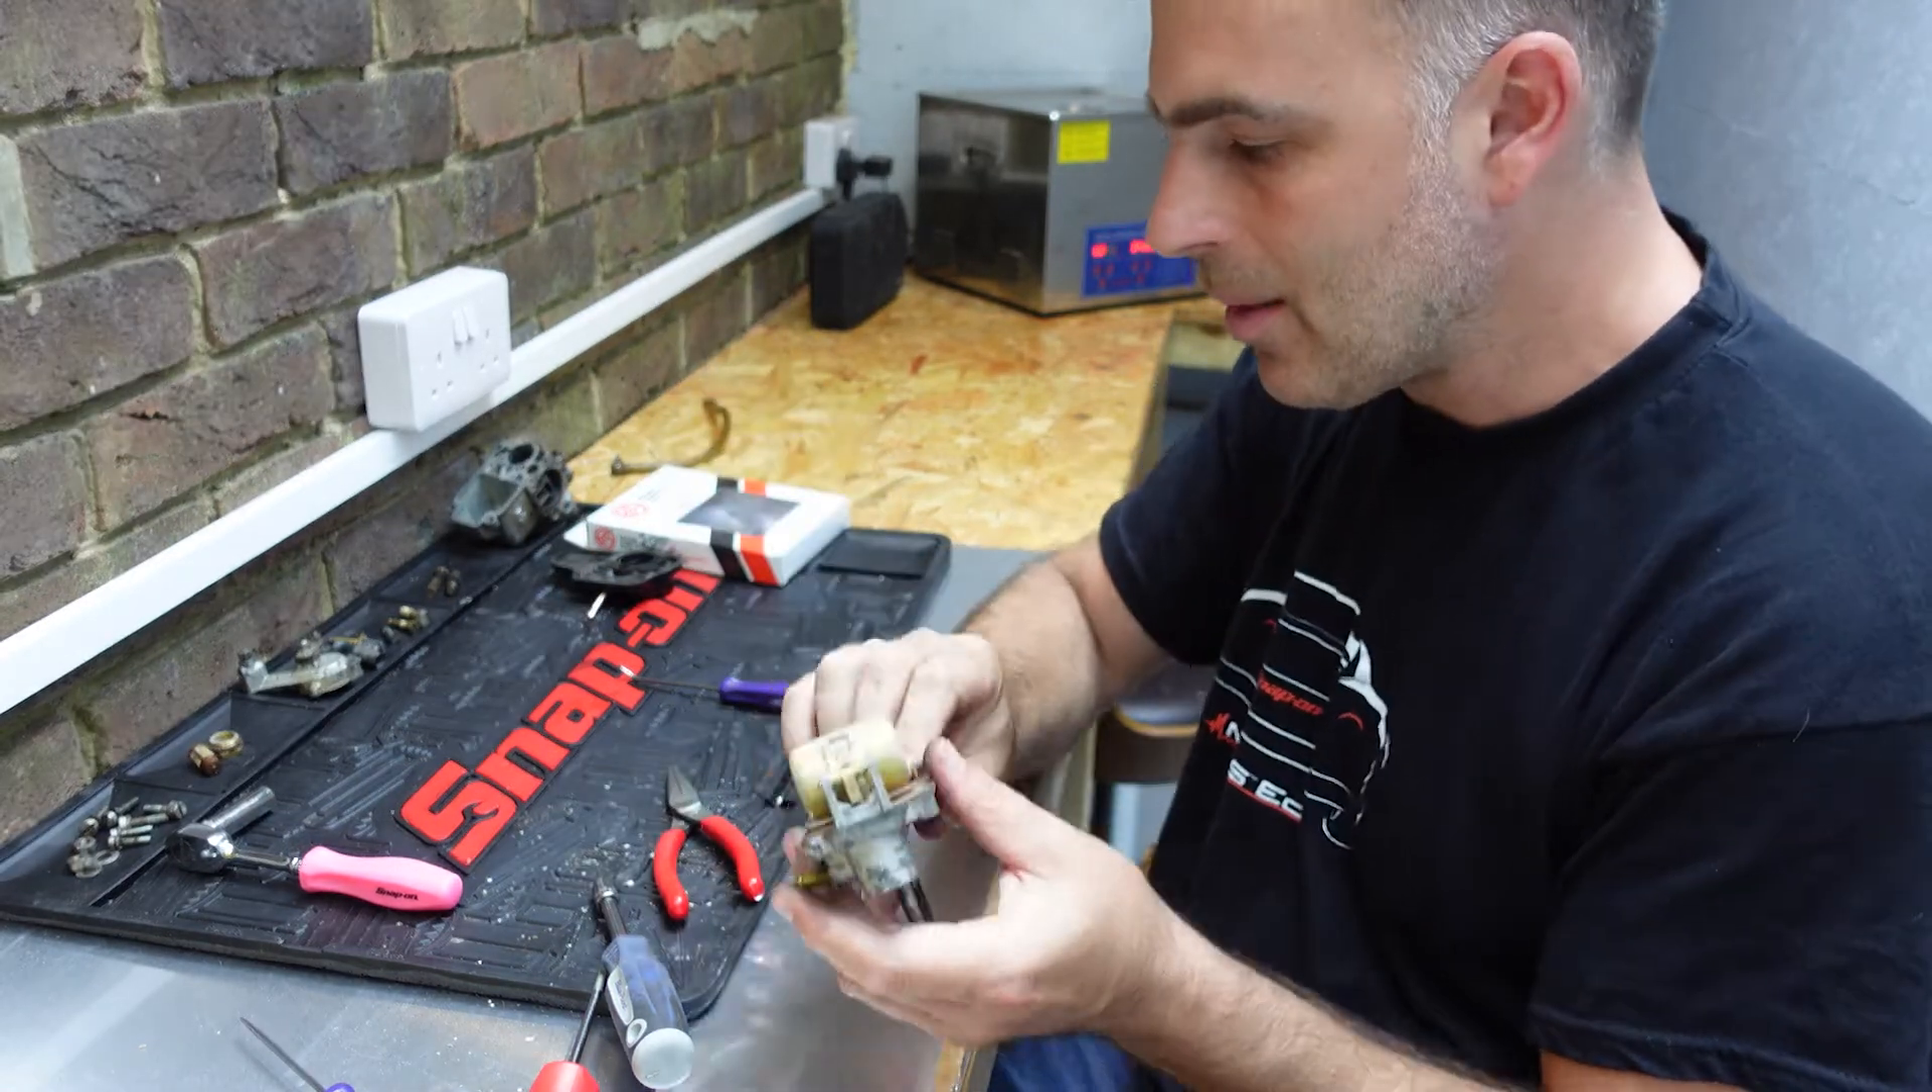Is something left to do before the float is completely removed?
Yes.